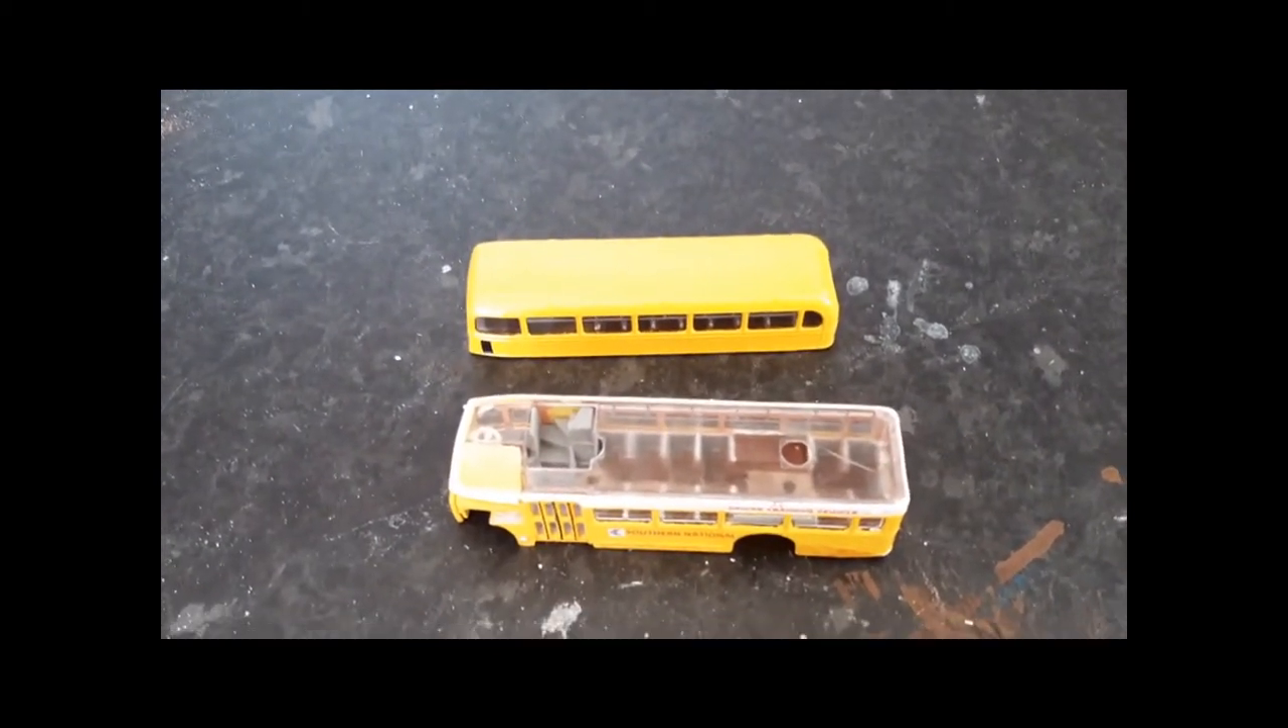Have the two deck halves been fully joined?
No.